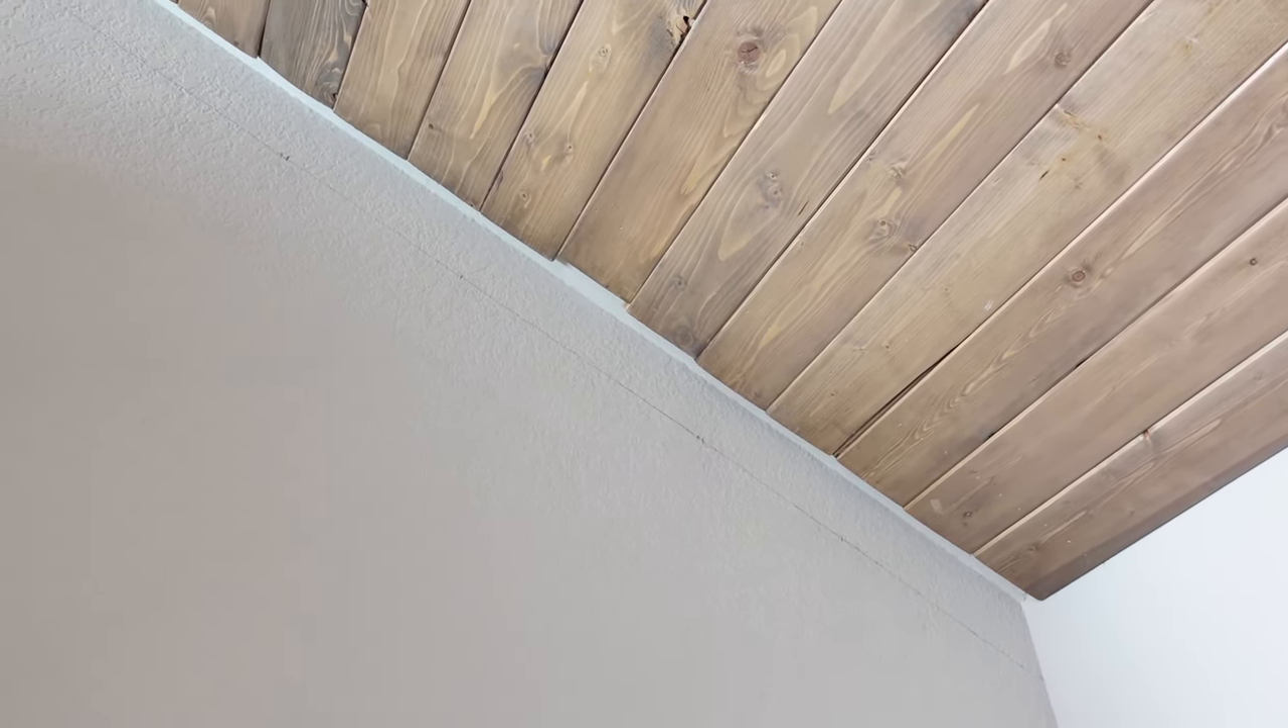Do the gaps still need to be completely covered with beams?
Yes.